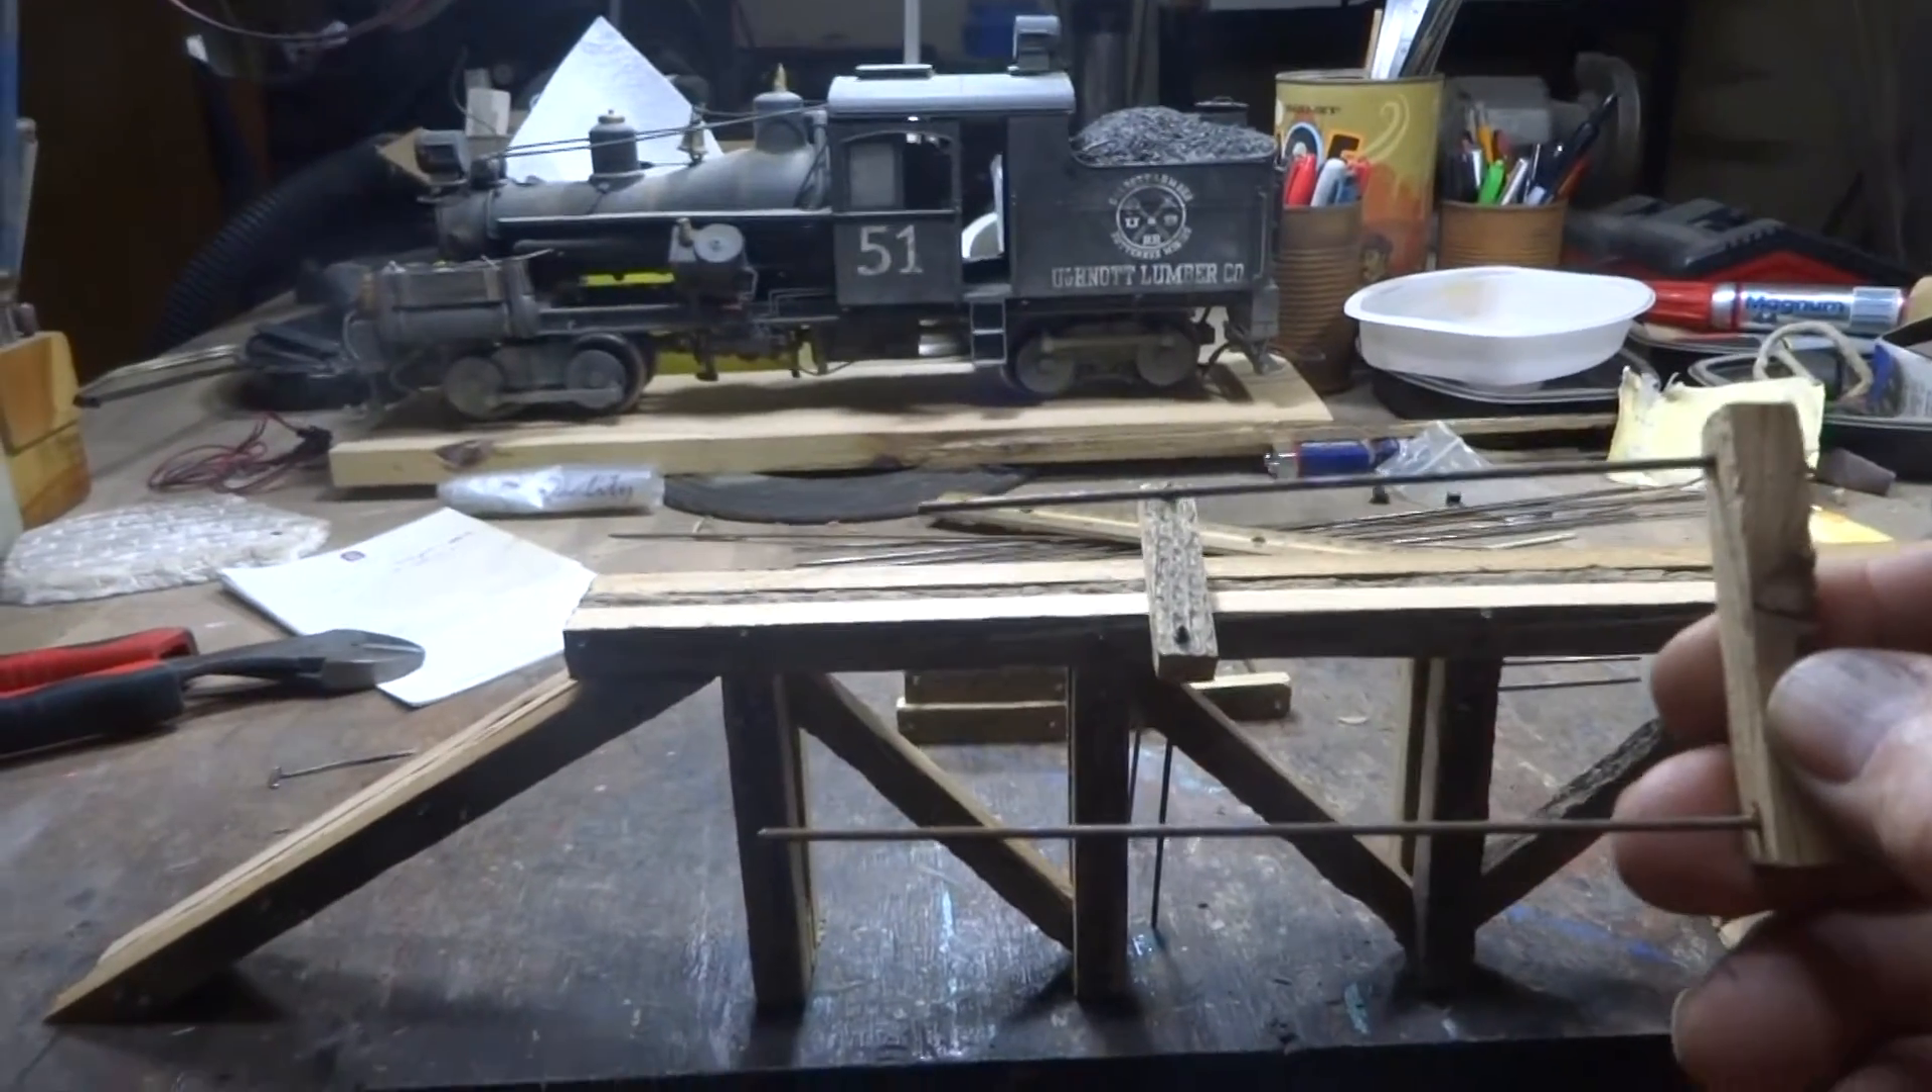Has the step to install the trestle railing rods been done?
No.